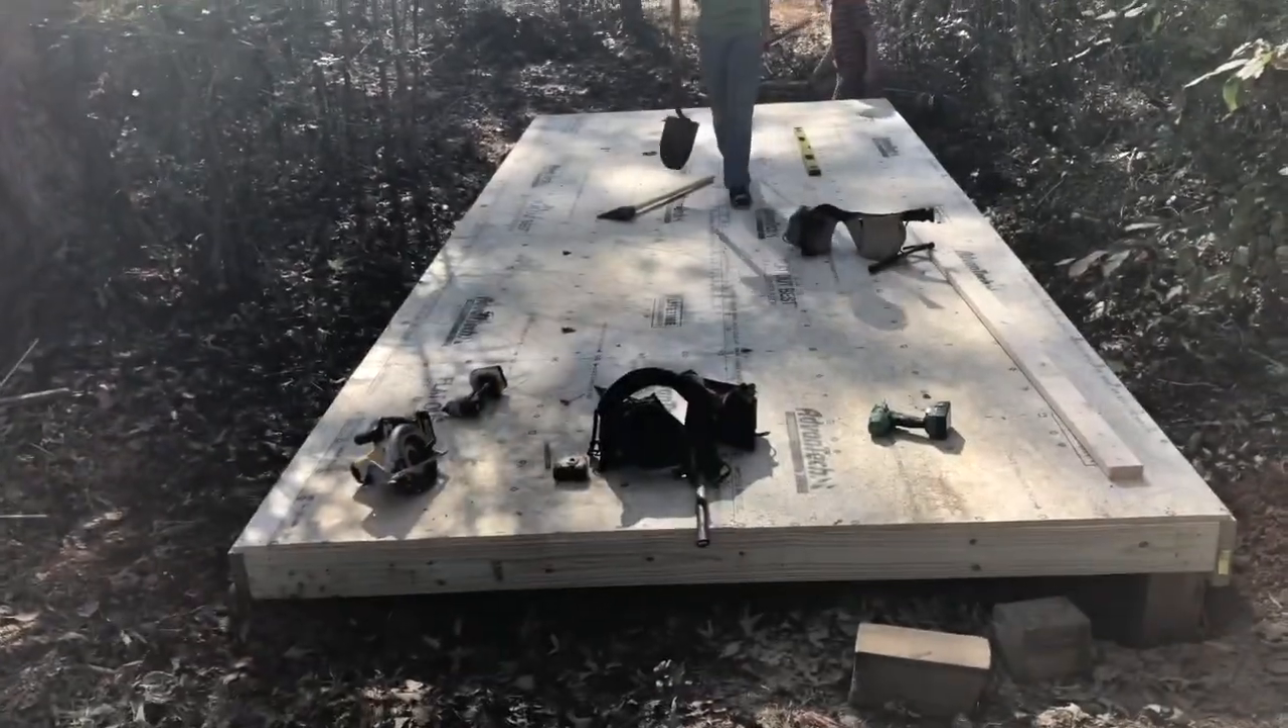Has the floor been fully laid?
Yes.